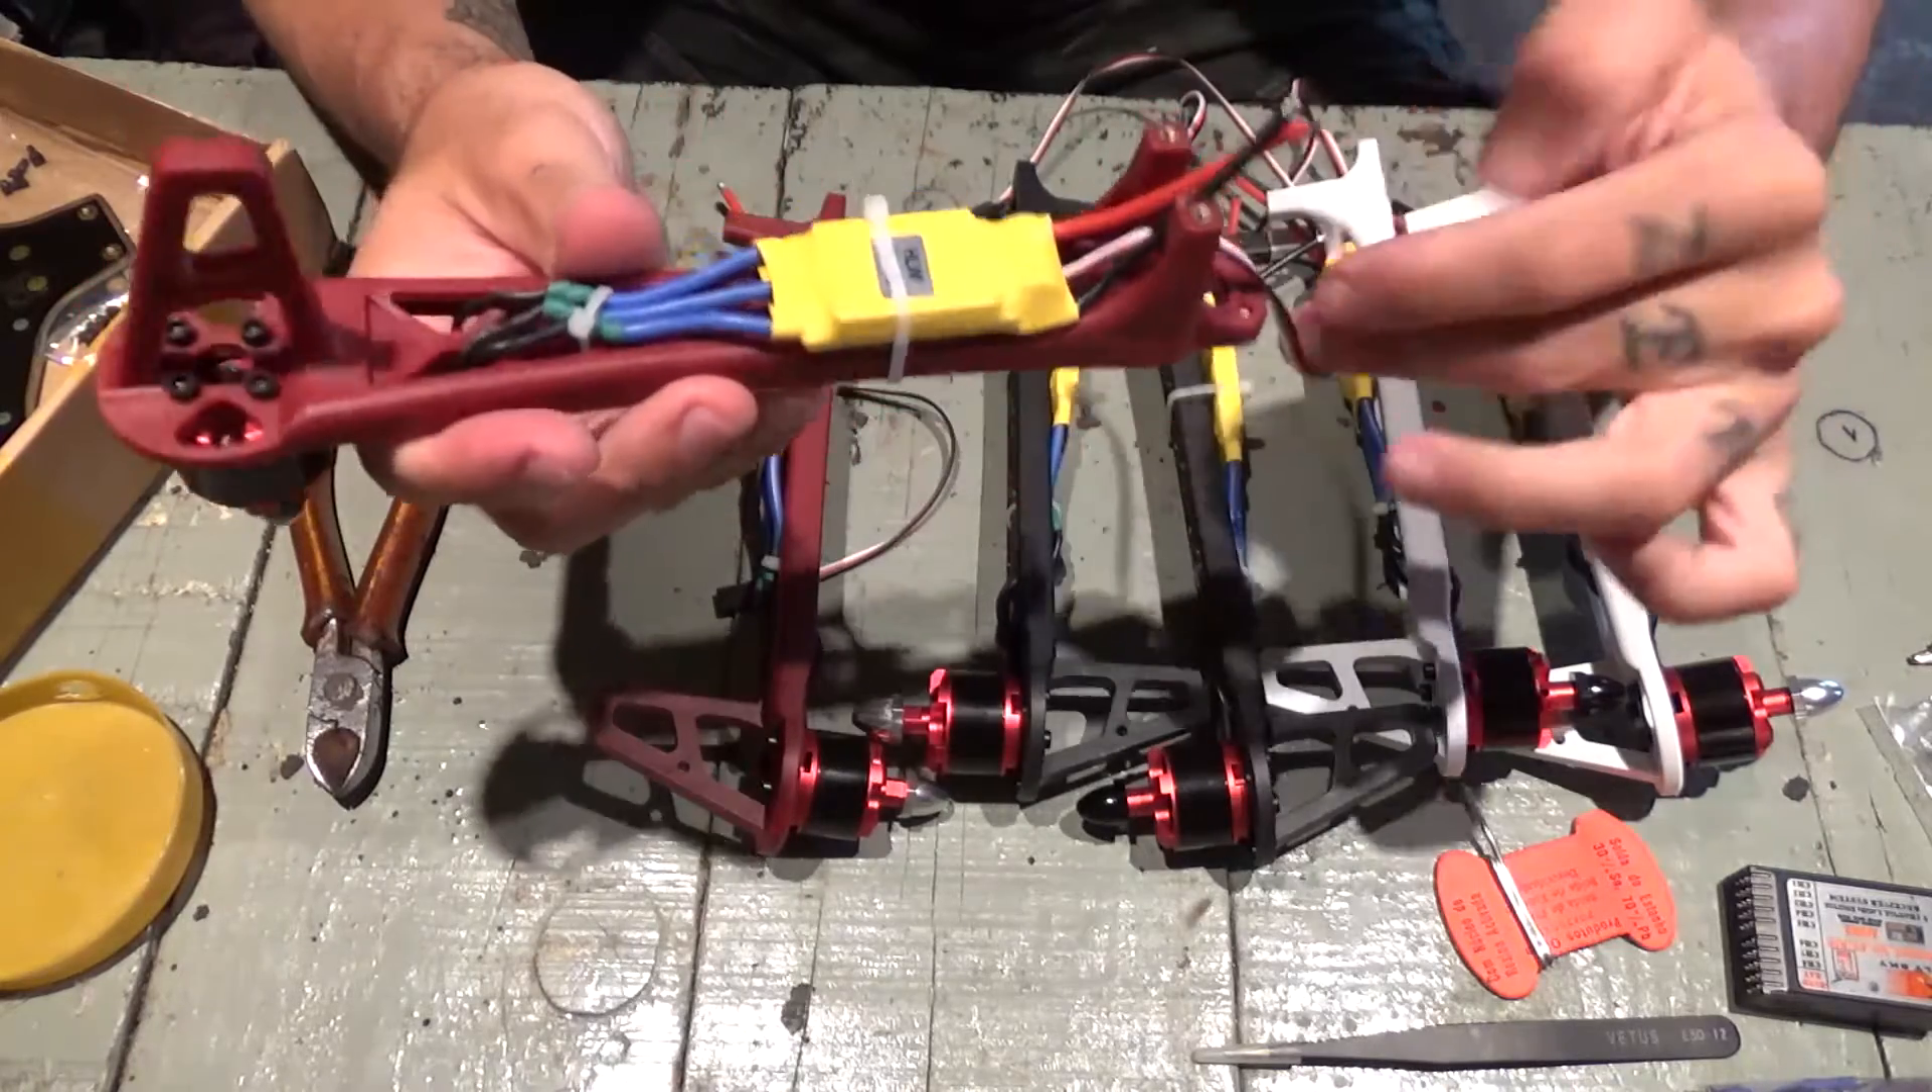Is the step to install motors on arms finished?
Yes.